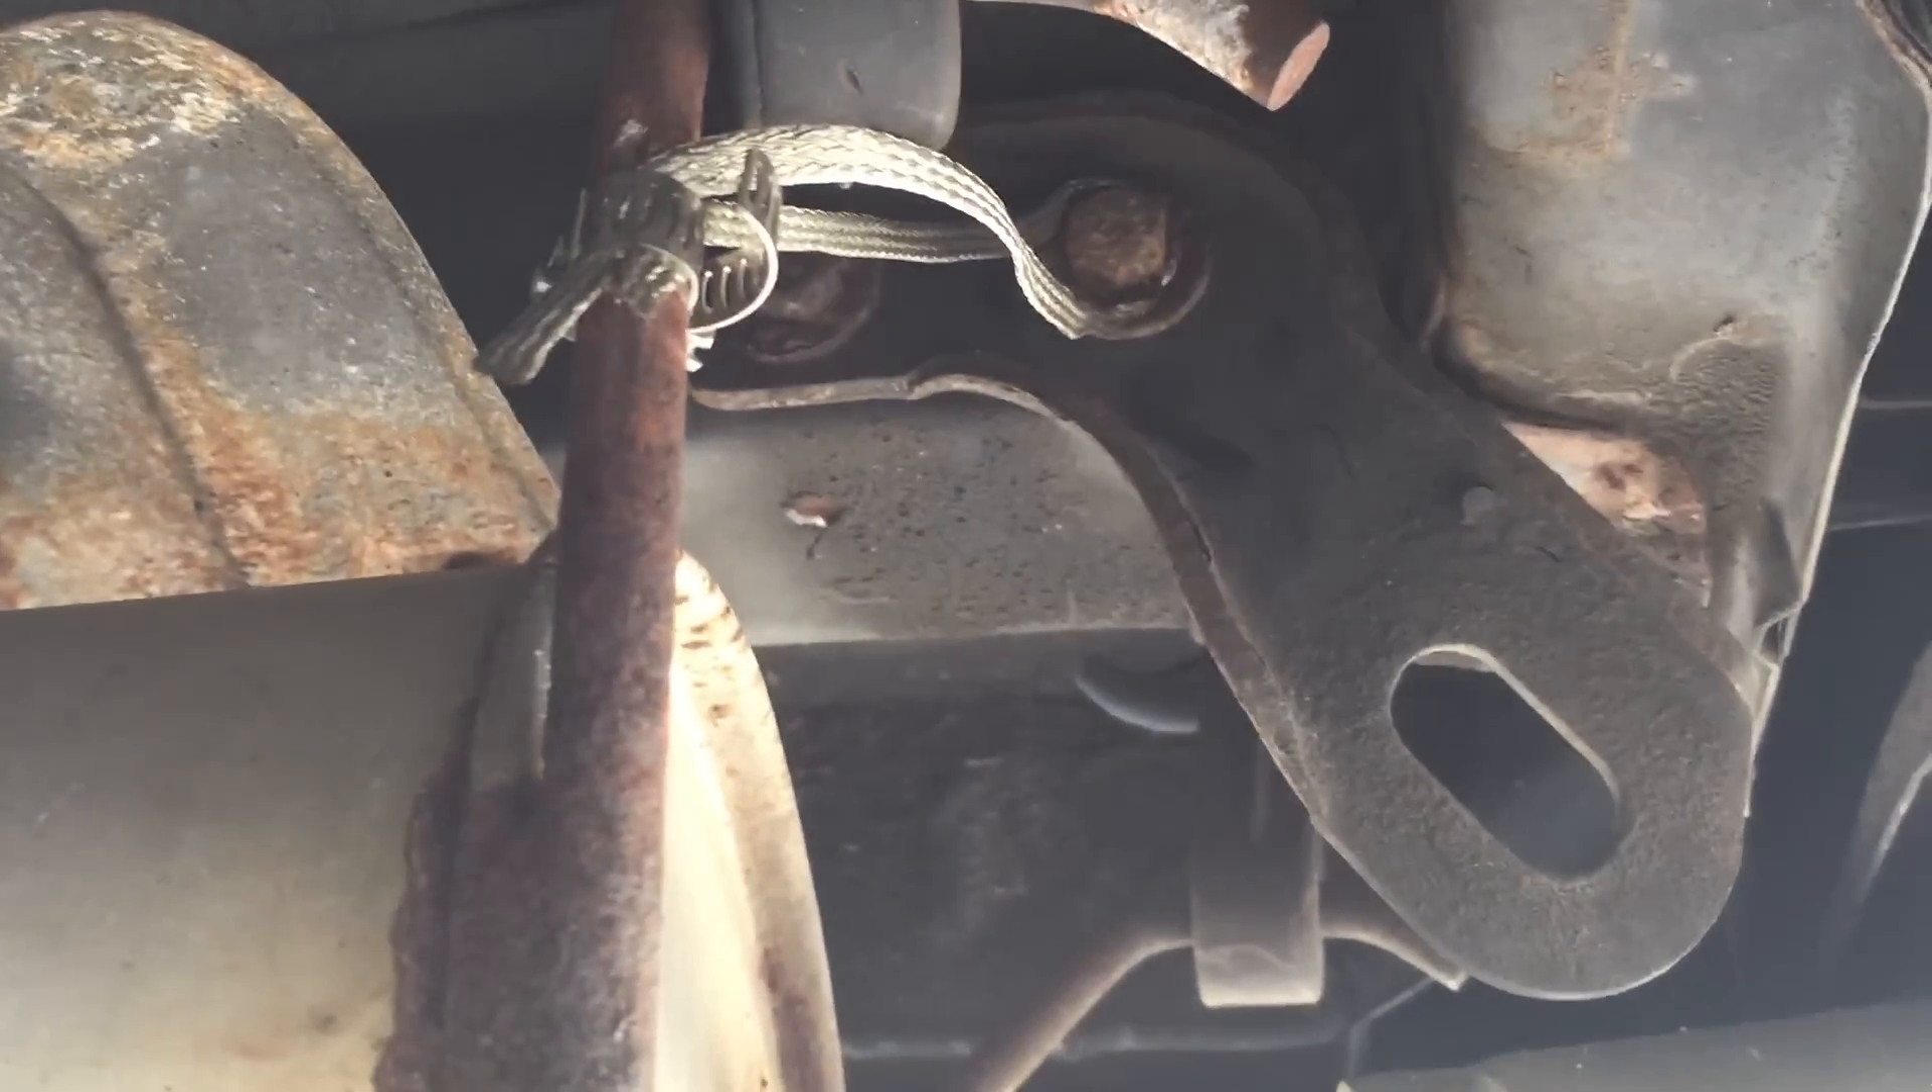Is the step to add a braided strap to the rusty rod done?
Yes.